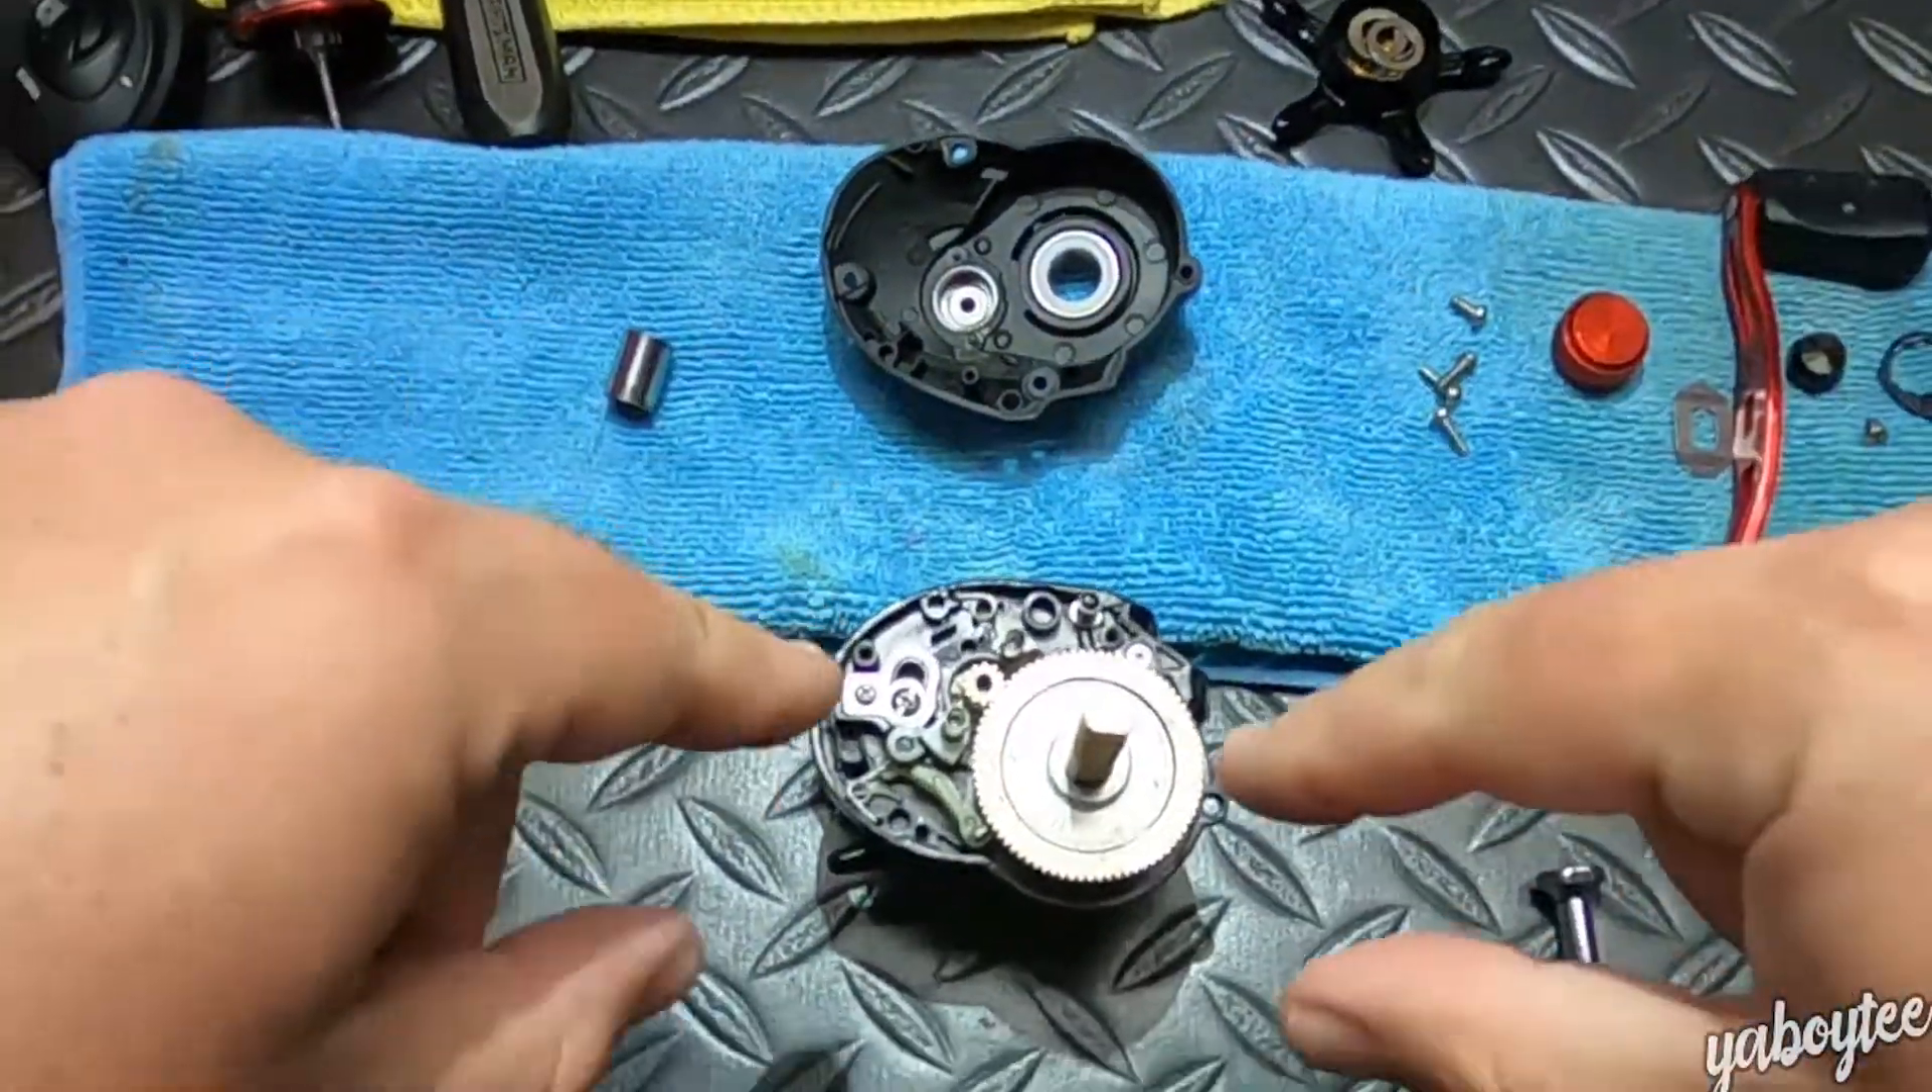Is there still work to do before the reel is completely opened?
No.